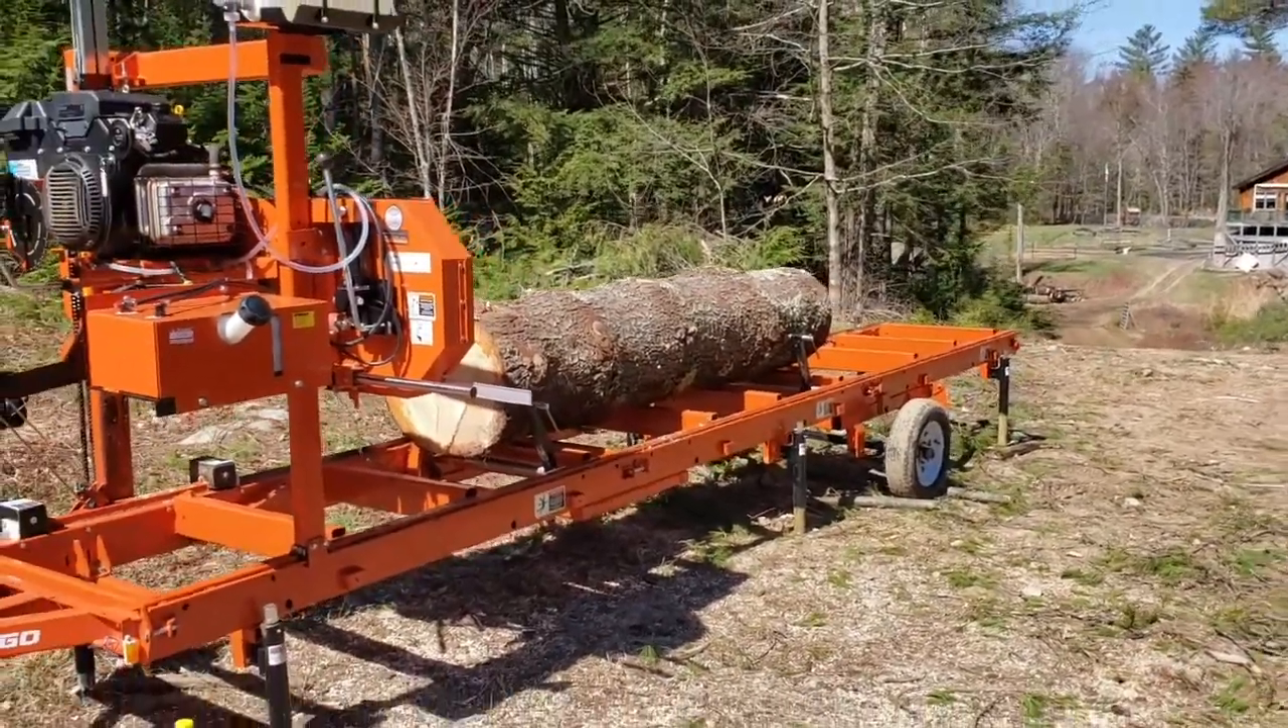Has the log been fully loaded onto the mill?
Yes.